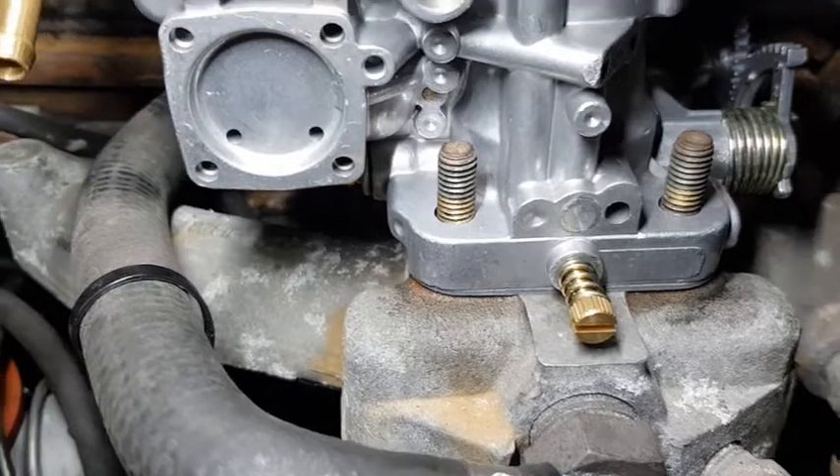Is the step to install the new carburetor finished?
No.